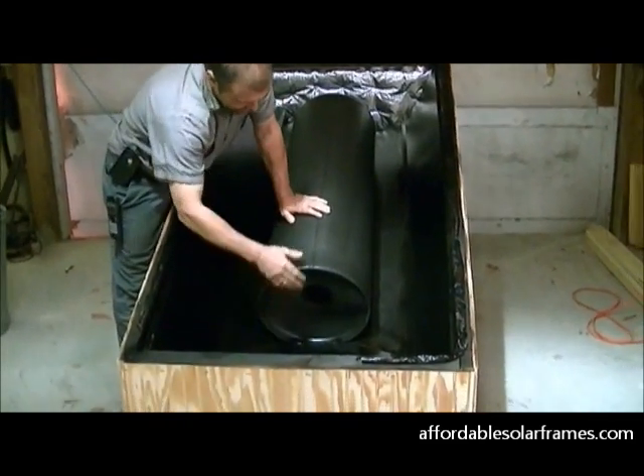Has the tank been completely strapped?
No.